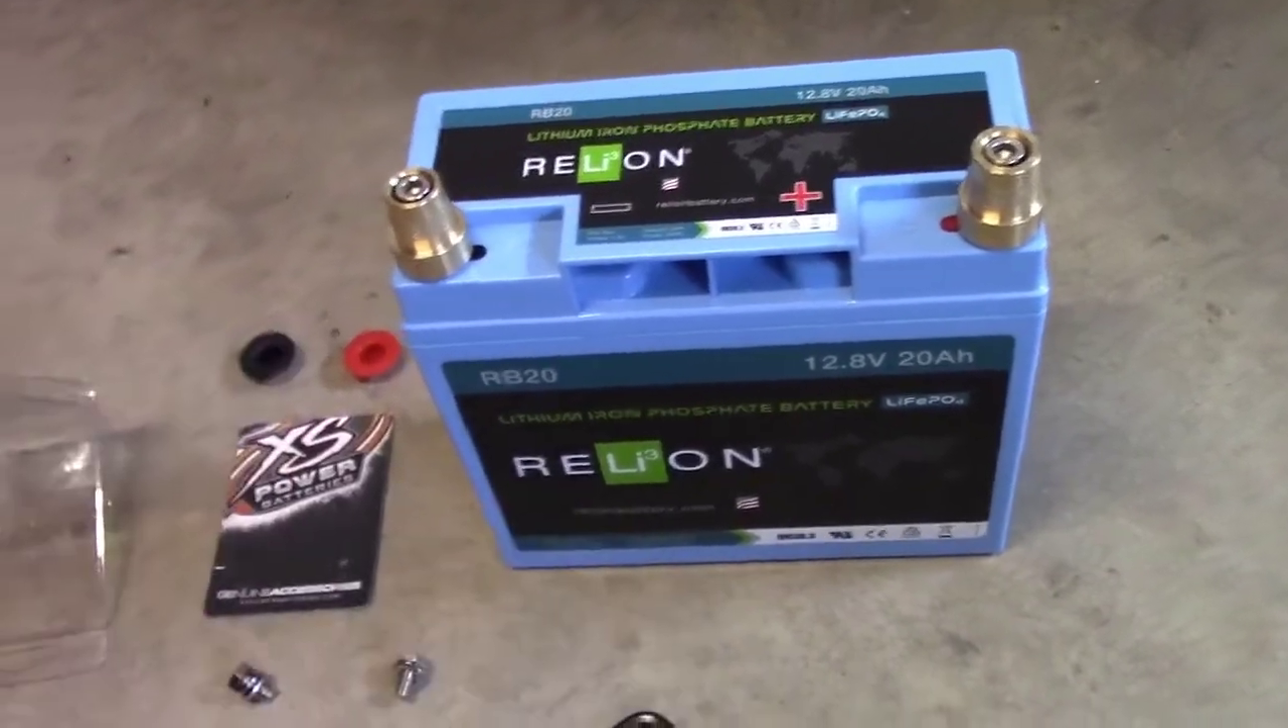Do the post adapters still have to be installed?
No.